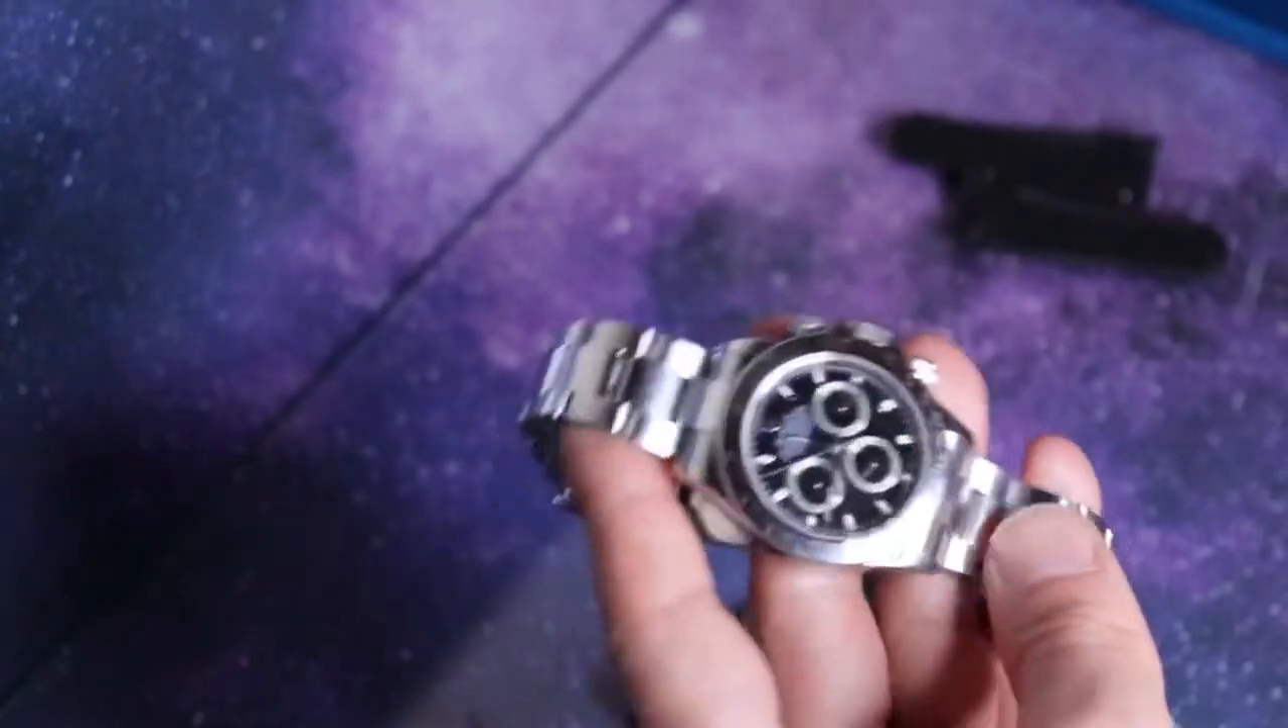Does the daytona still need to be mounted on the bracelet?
No.